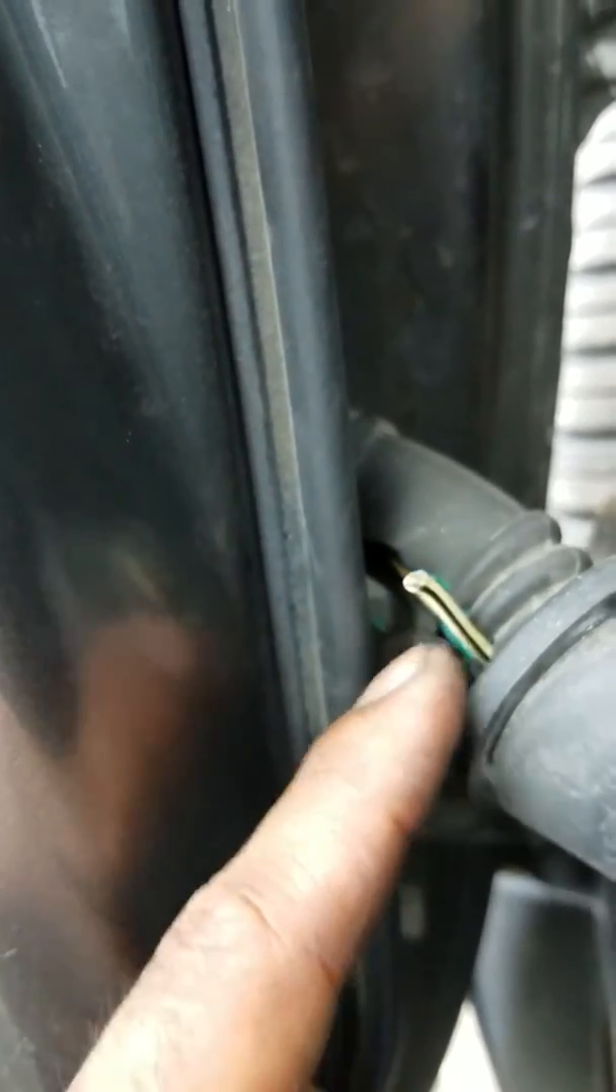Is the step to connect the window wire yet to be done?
Yes.